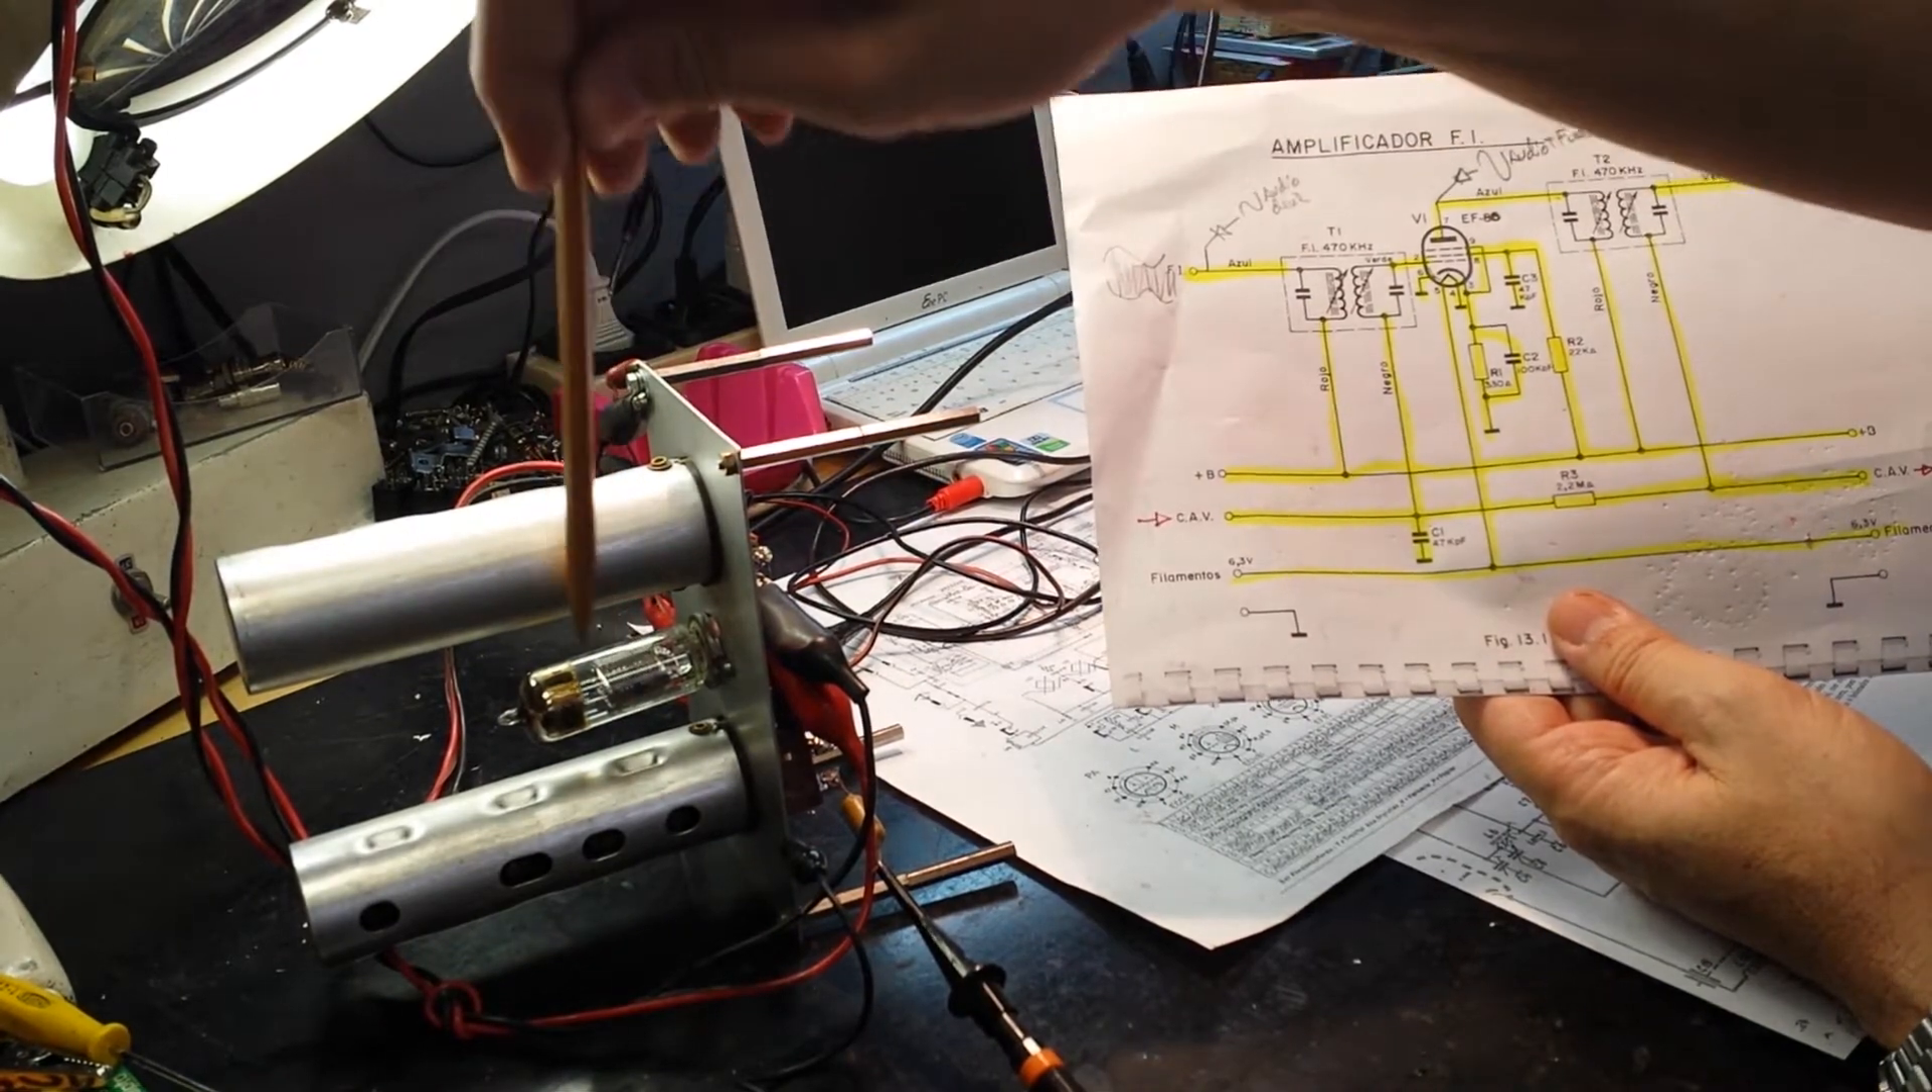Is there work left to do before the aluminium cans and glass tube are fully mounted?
No.